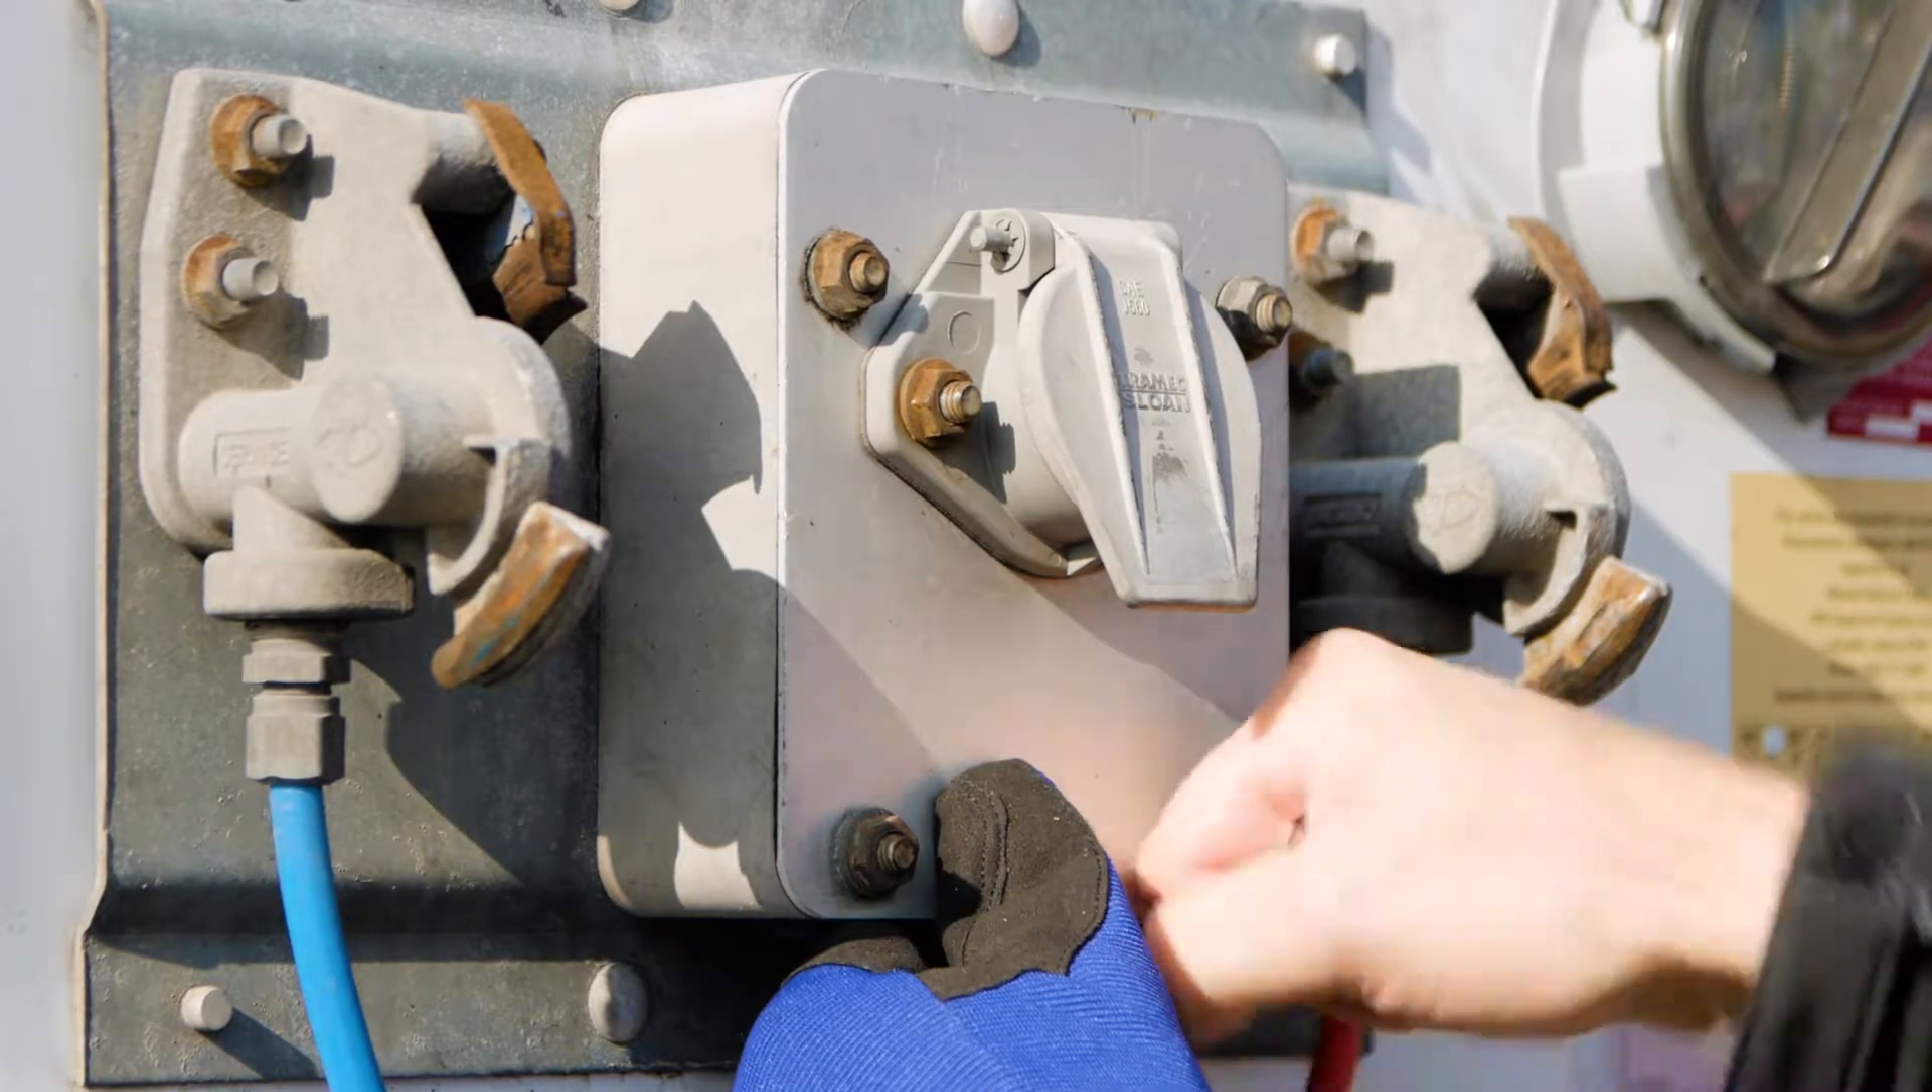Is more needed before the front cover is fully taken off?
Yes.